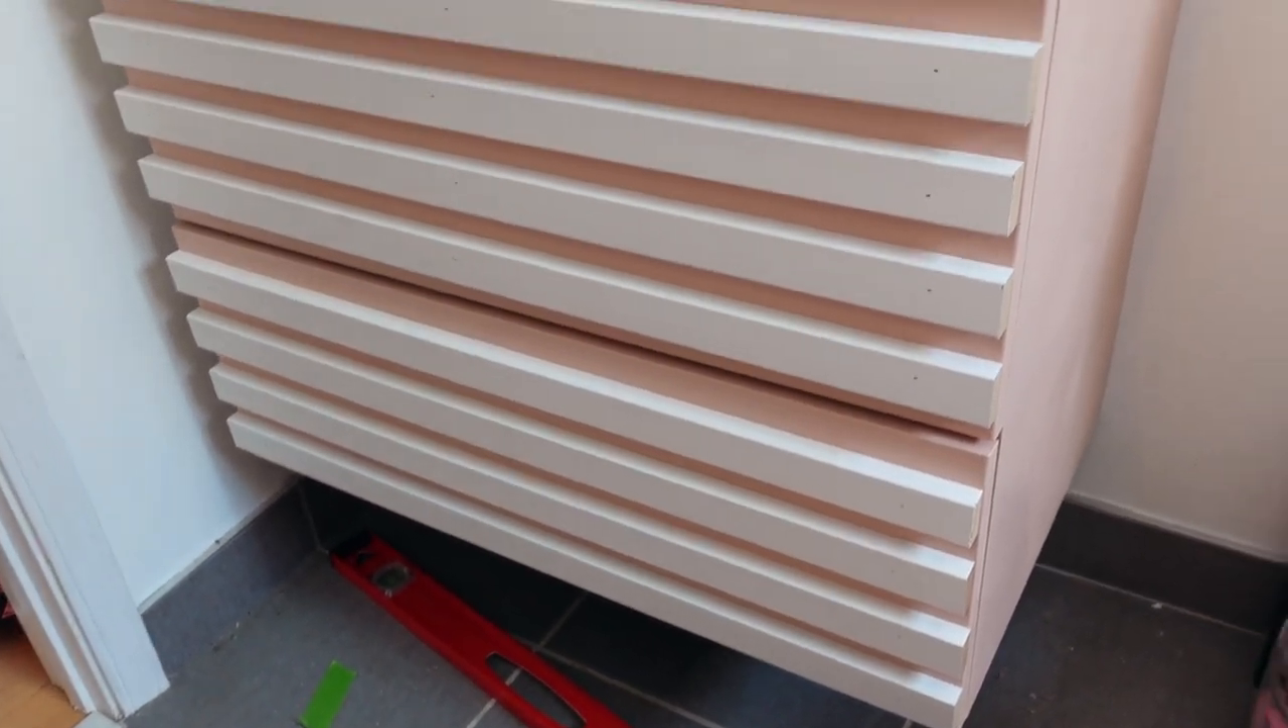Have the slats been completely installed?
Yes.